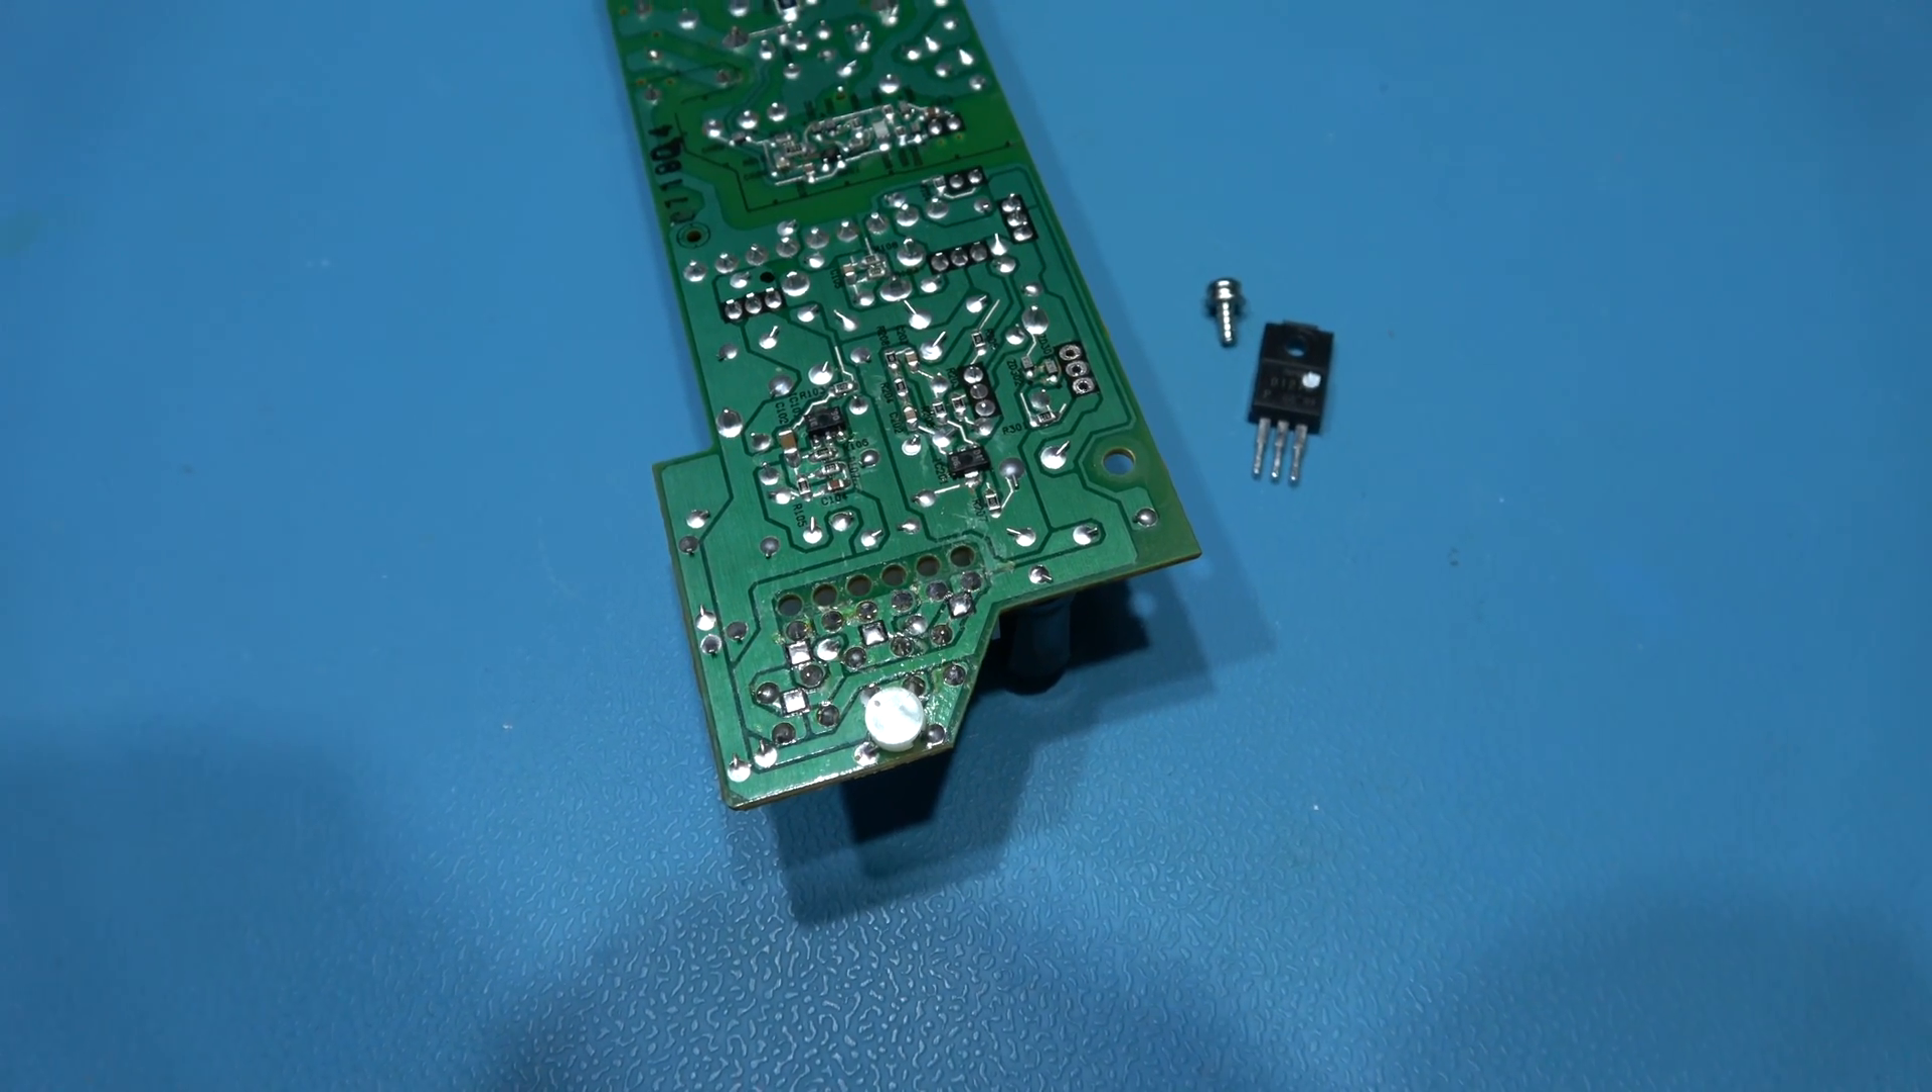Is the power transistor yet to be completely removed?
No.